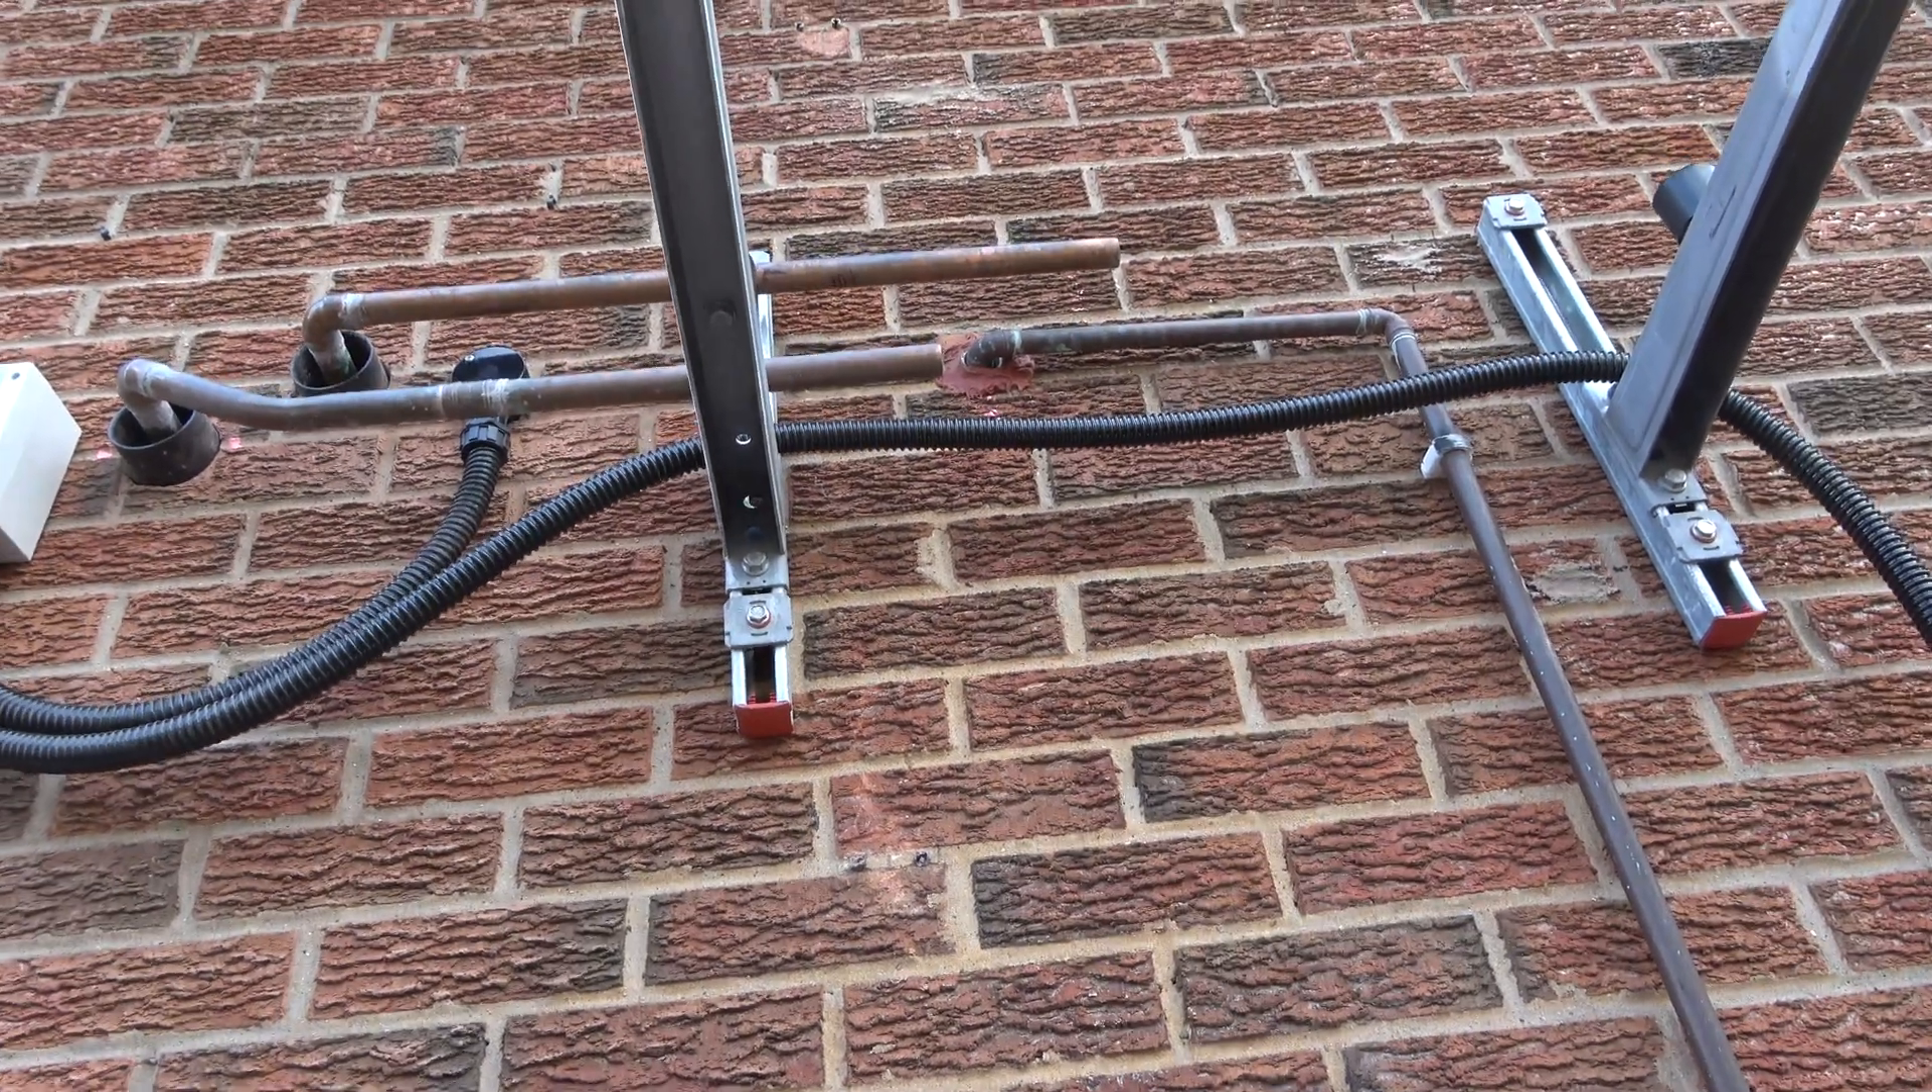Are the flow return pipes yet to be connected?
Yes.